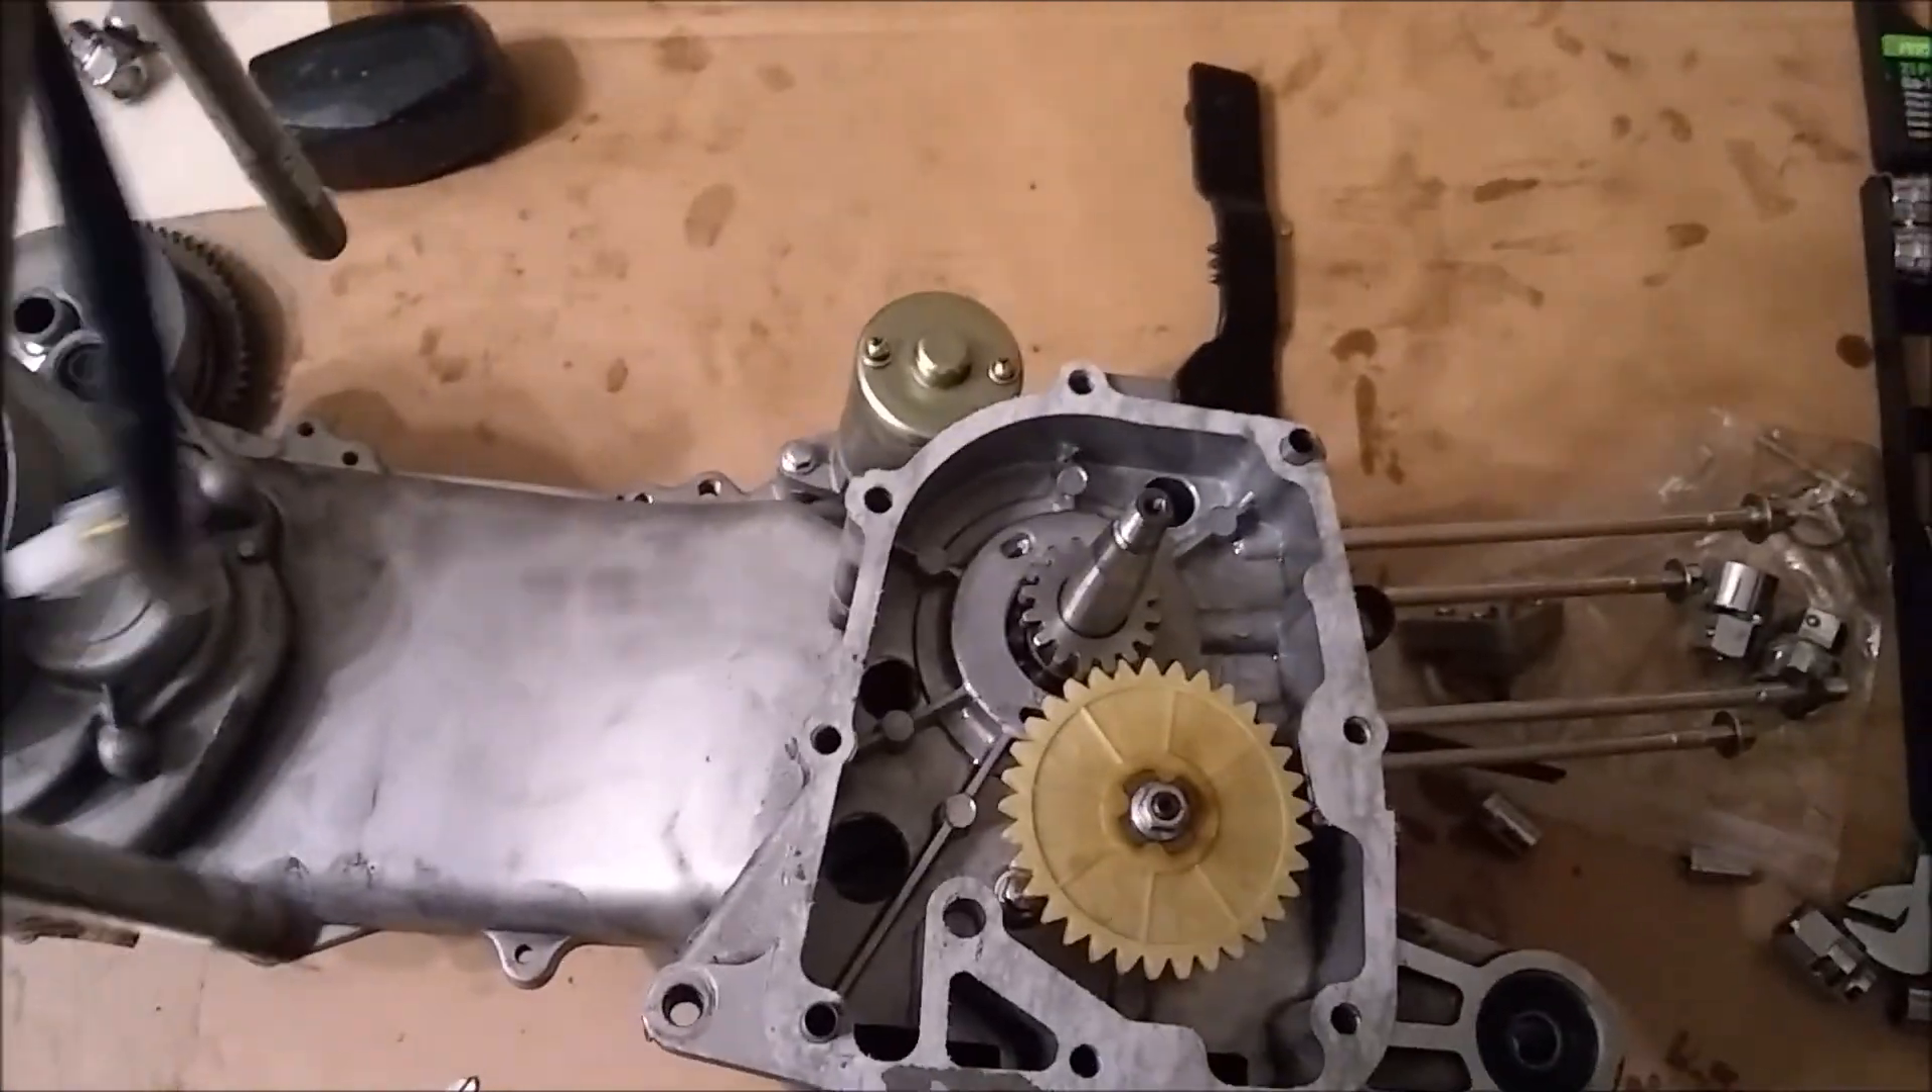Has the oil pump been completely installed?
Yes.